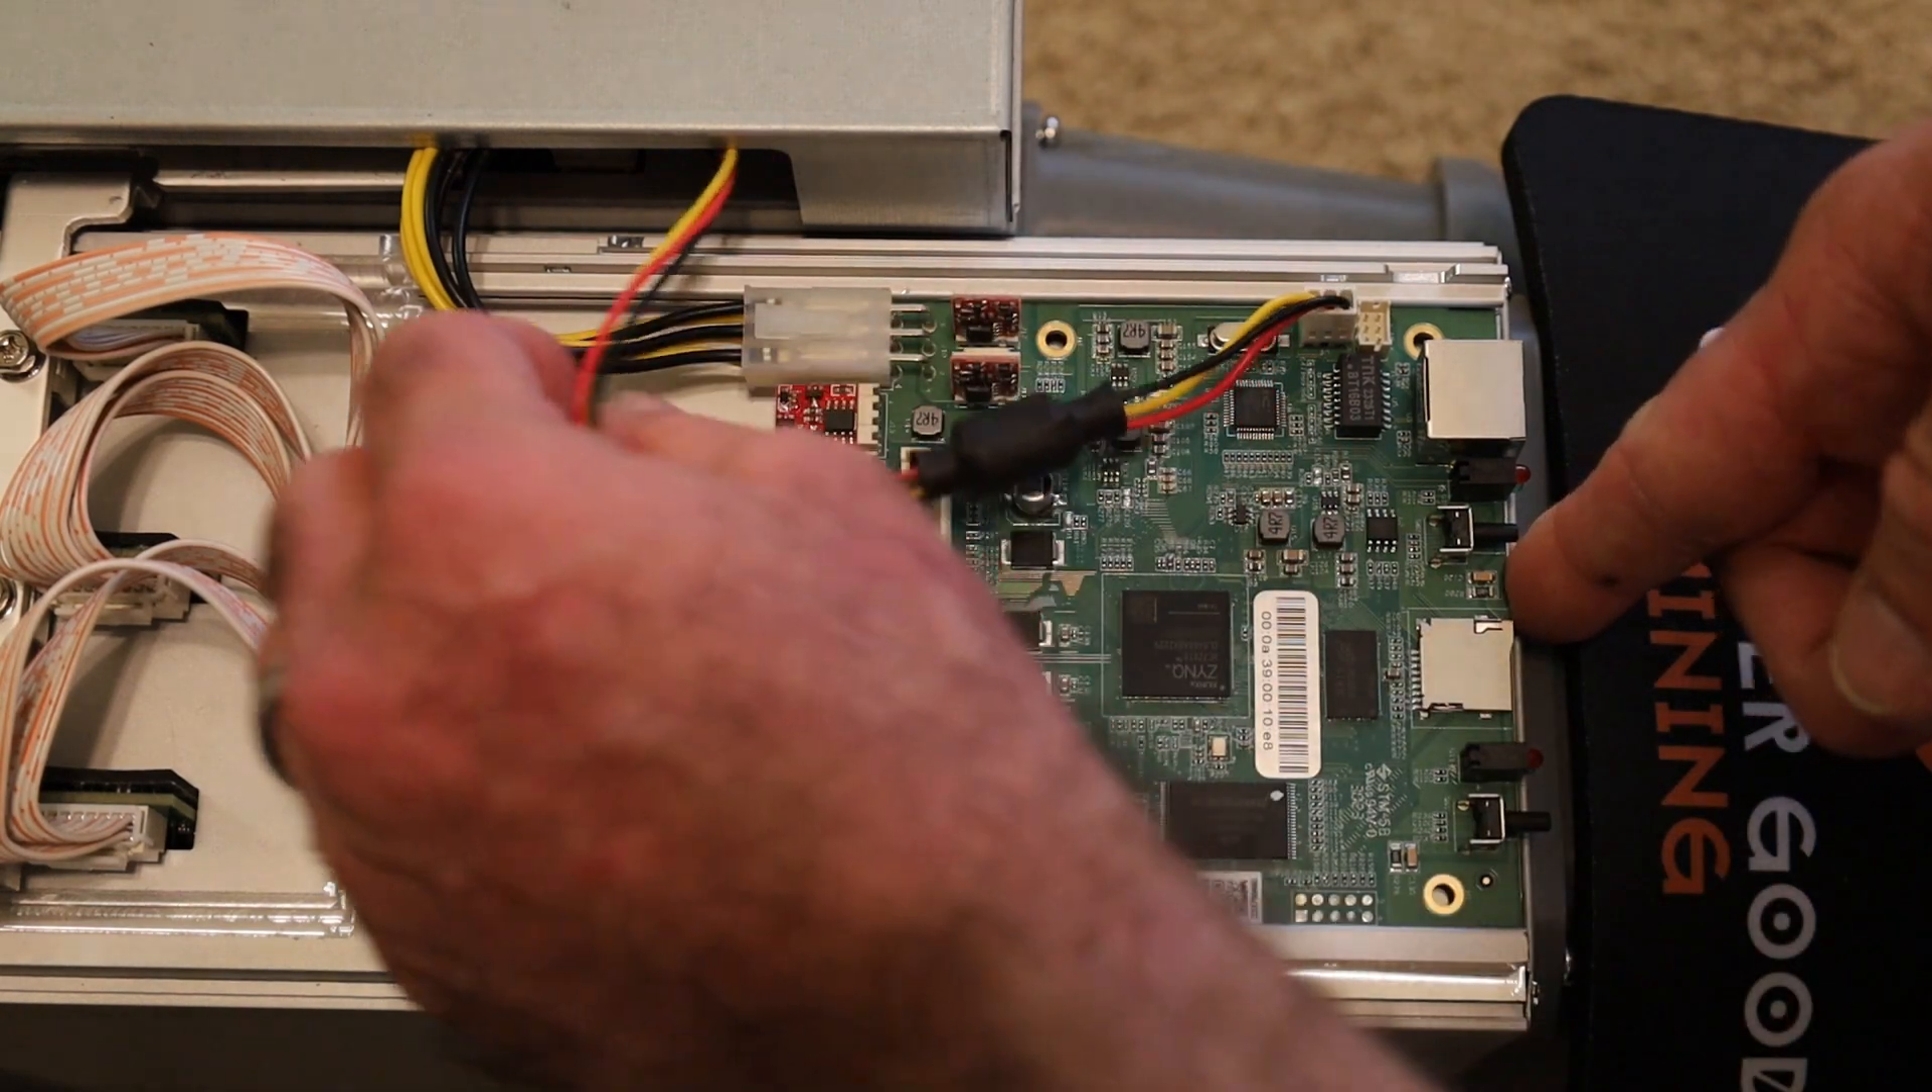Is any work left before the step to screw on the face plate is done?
Yes.